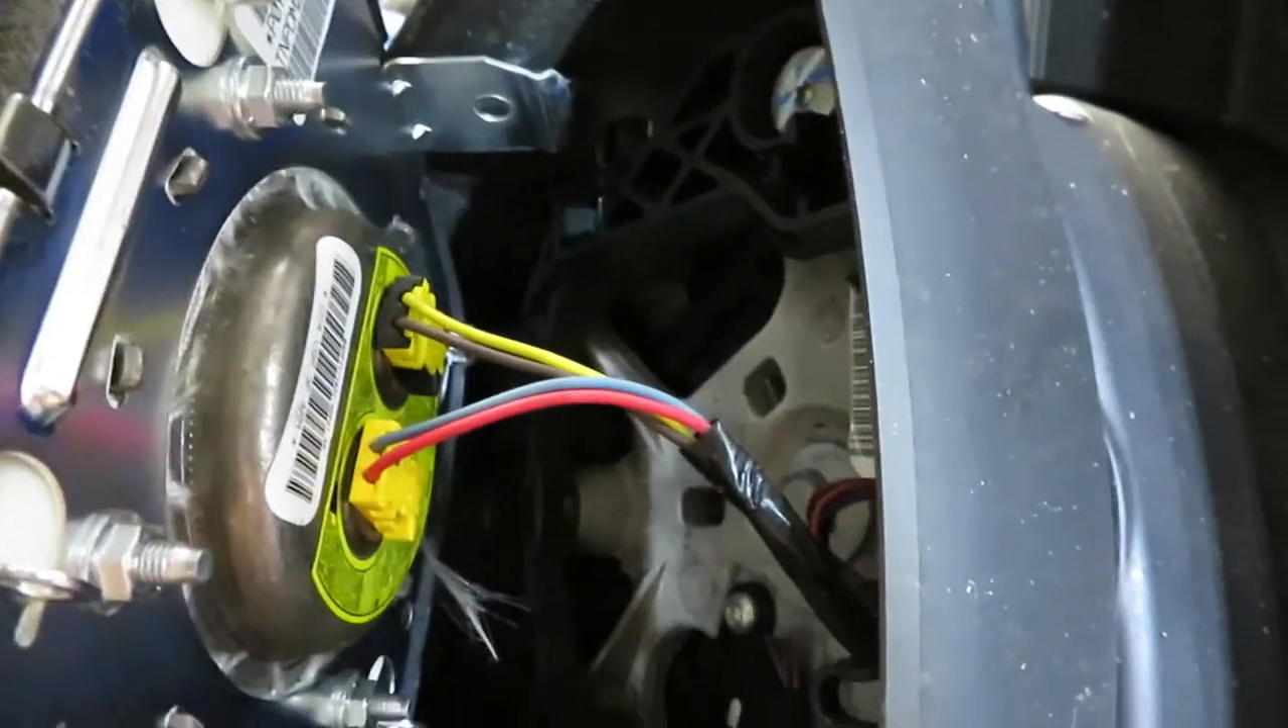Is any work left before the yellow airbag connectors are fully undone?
Yes.